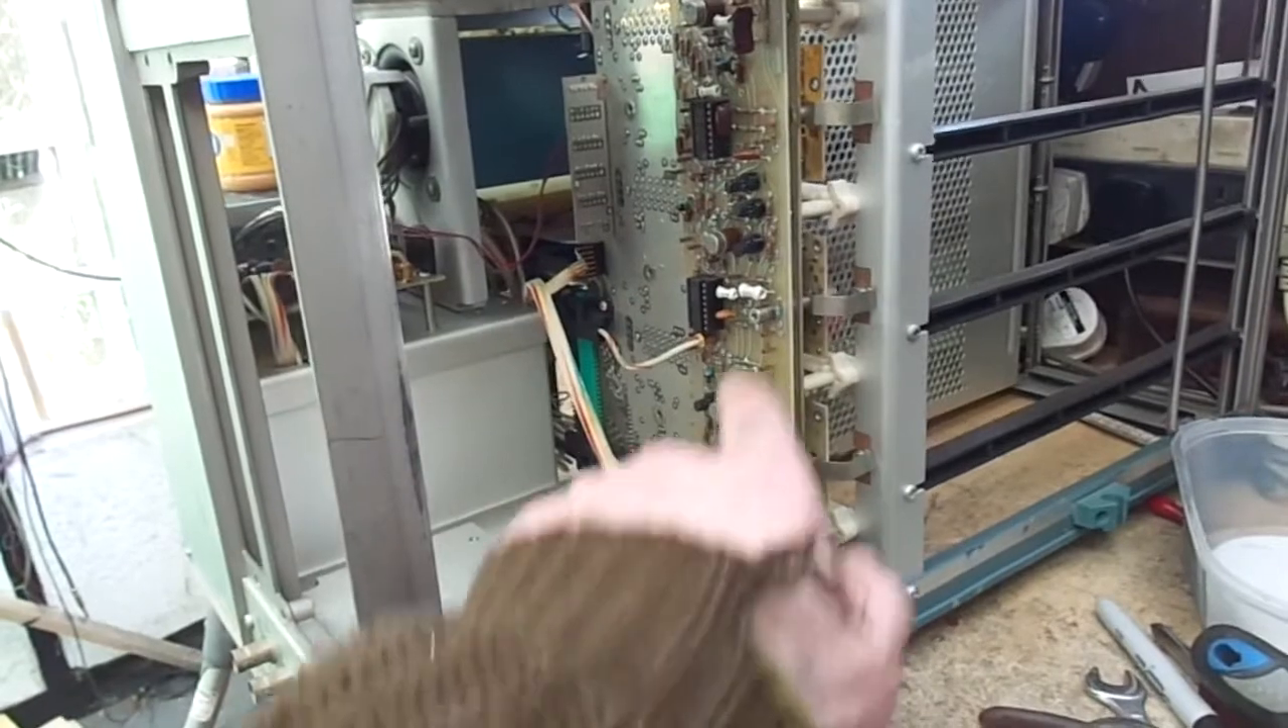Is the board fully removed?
No.